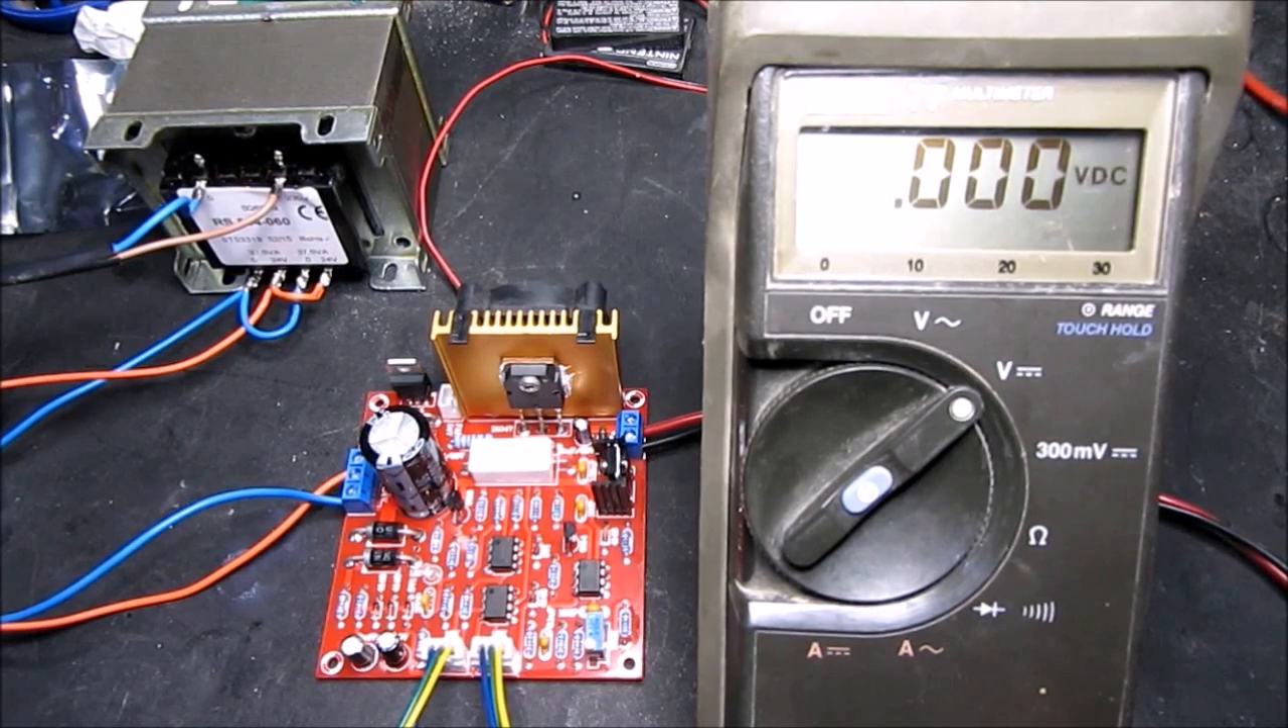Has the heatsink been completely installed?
Yes.